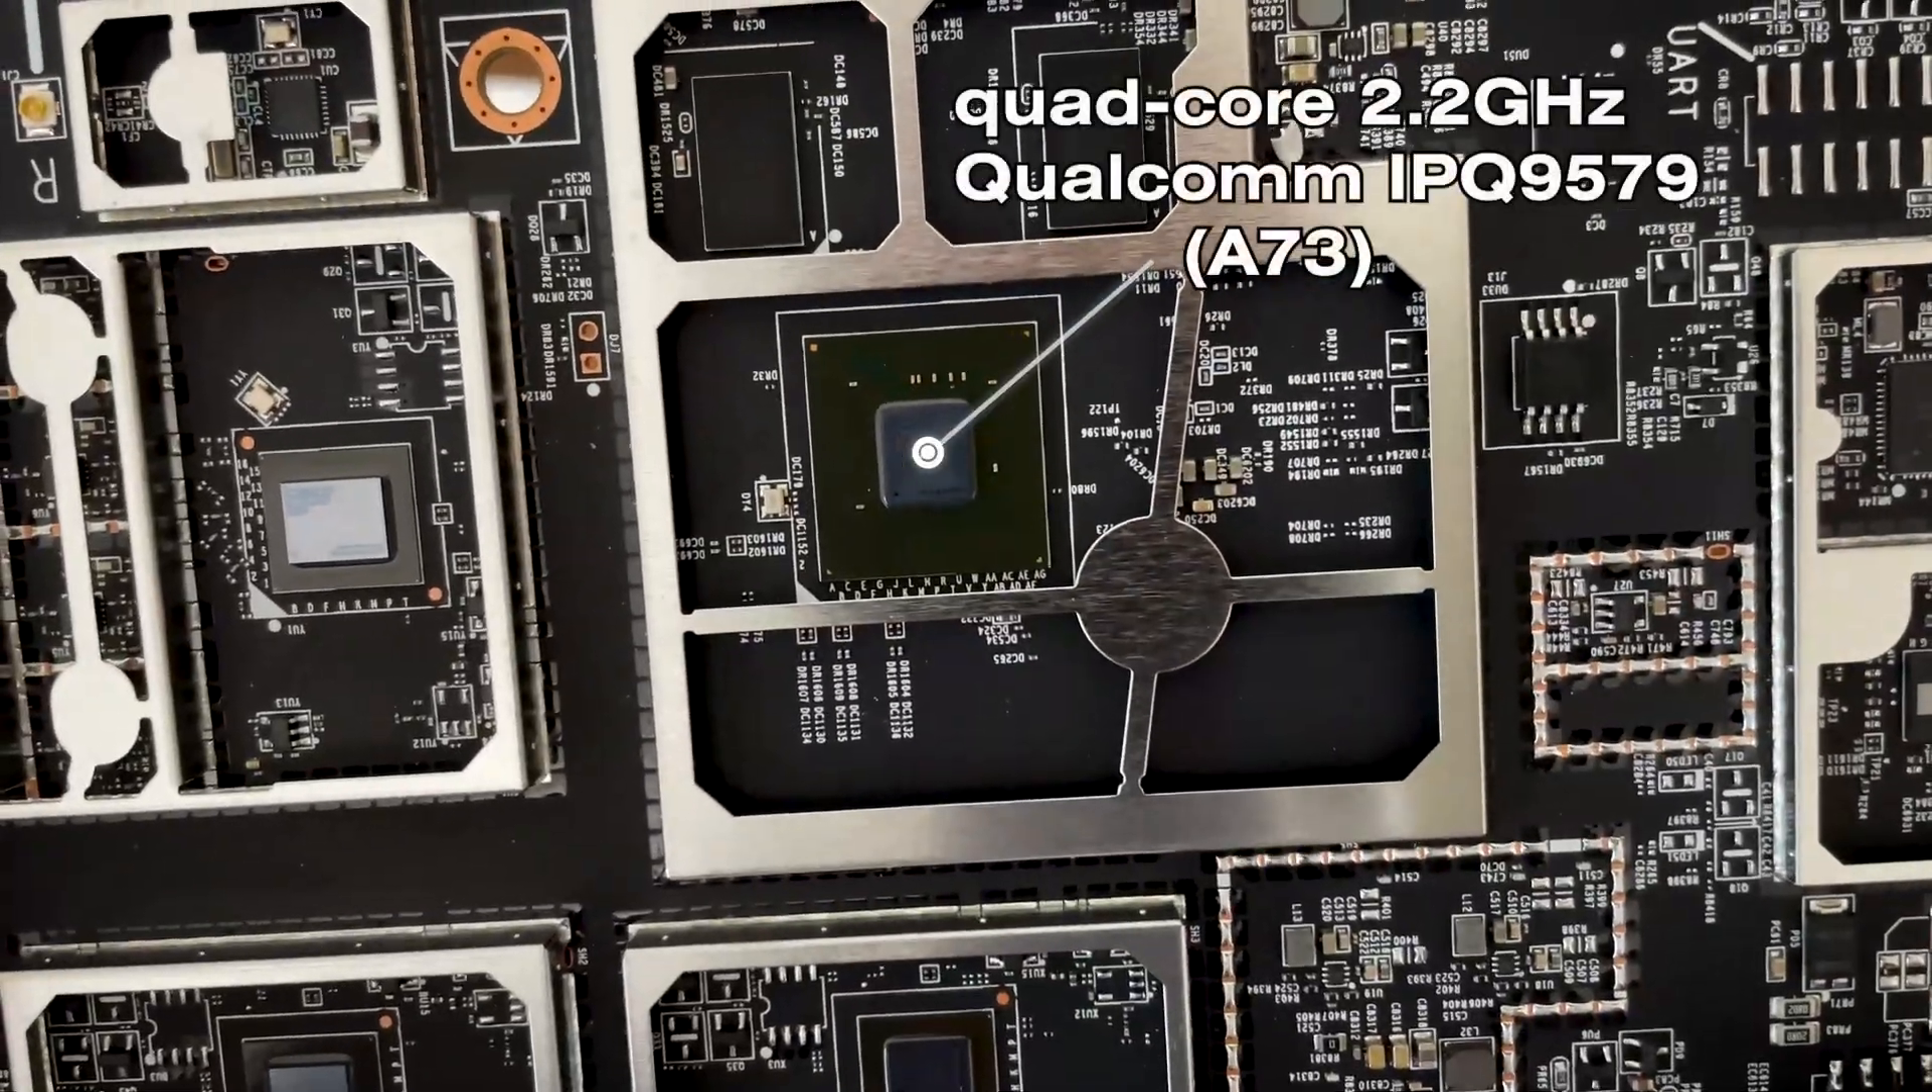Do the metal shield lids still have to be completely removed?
No.